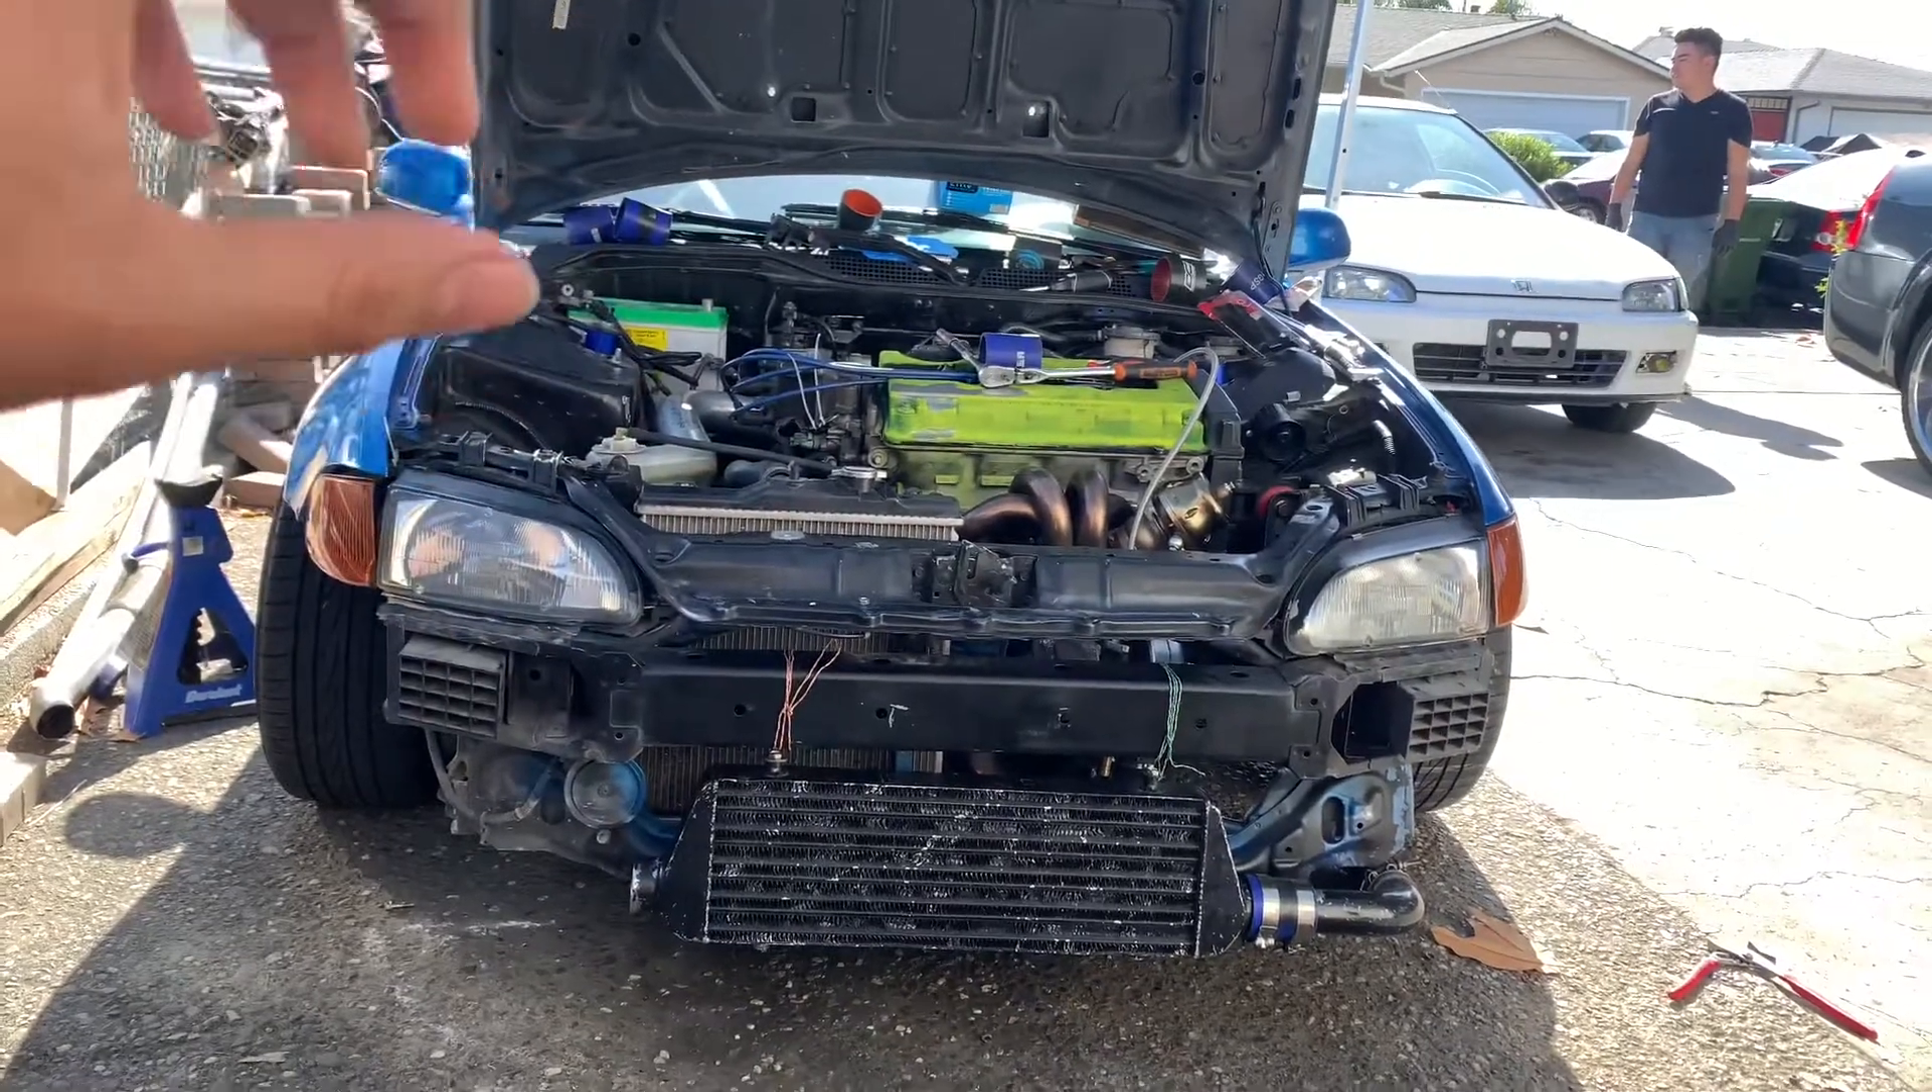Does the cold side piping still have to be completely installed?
Yes.